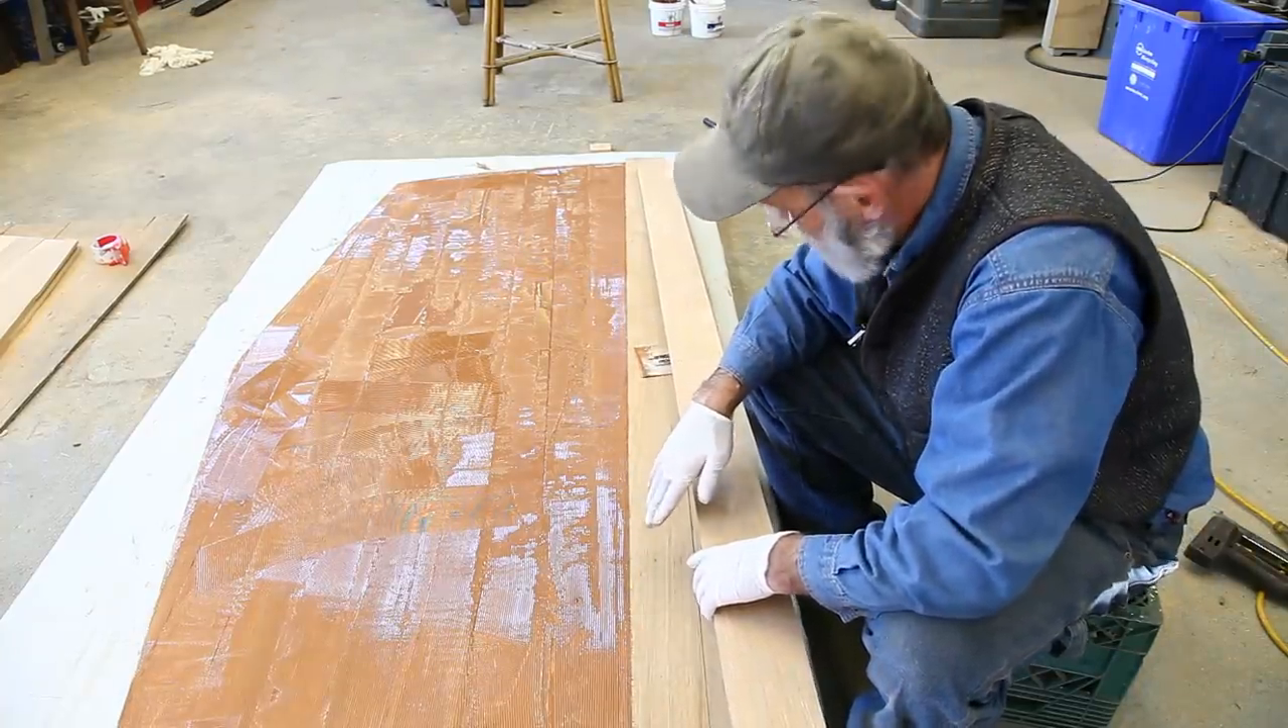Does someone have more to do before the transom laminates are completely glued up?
Yes.